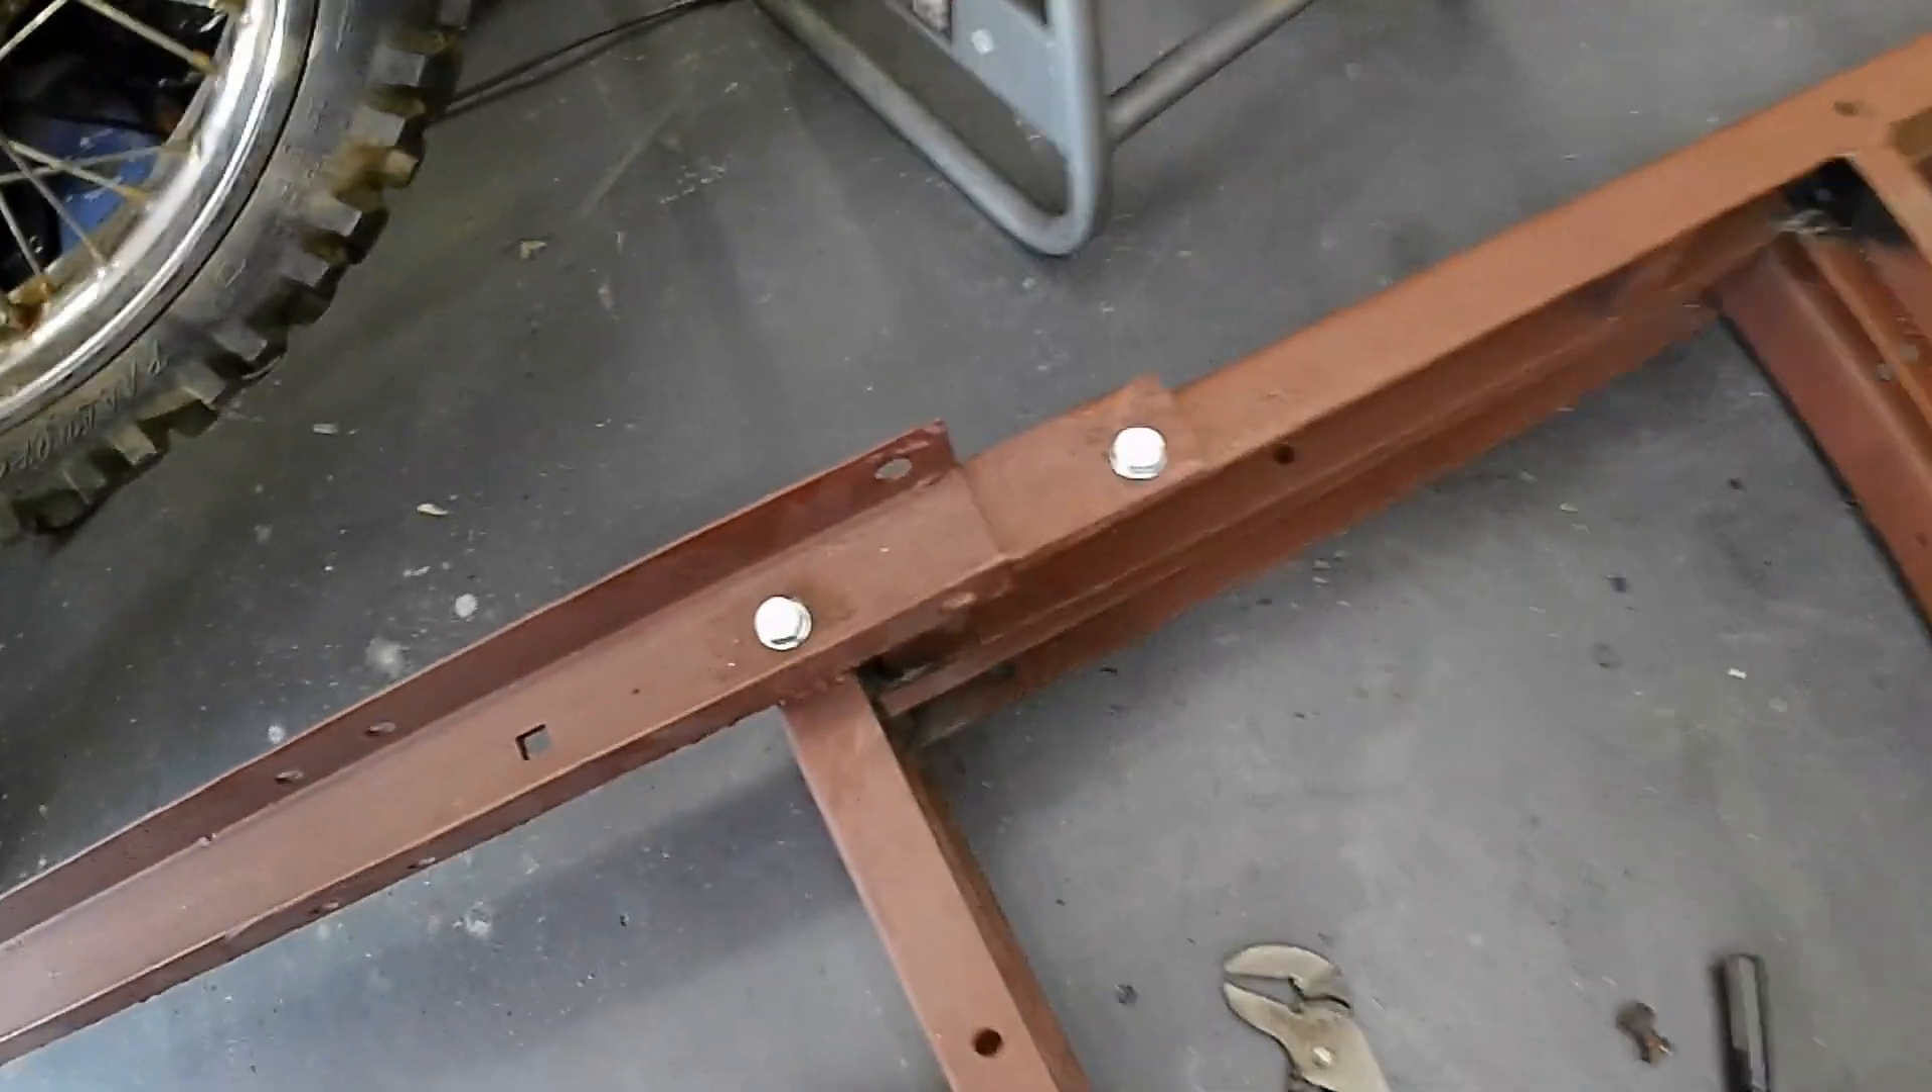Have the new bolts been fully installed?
Yes.